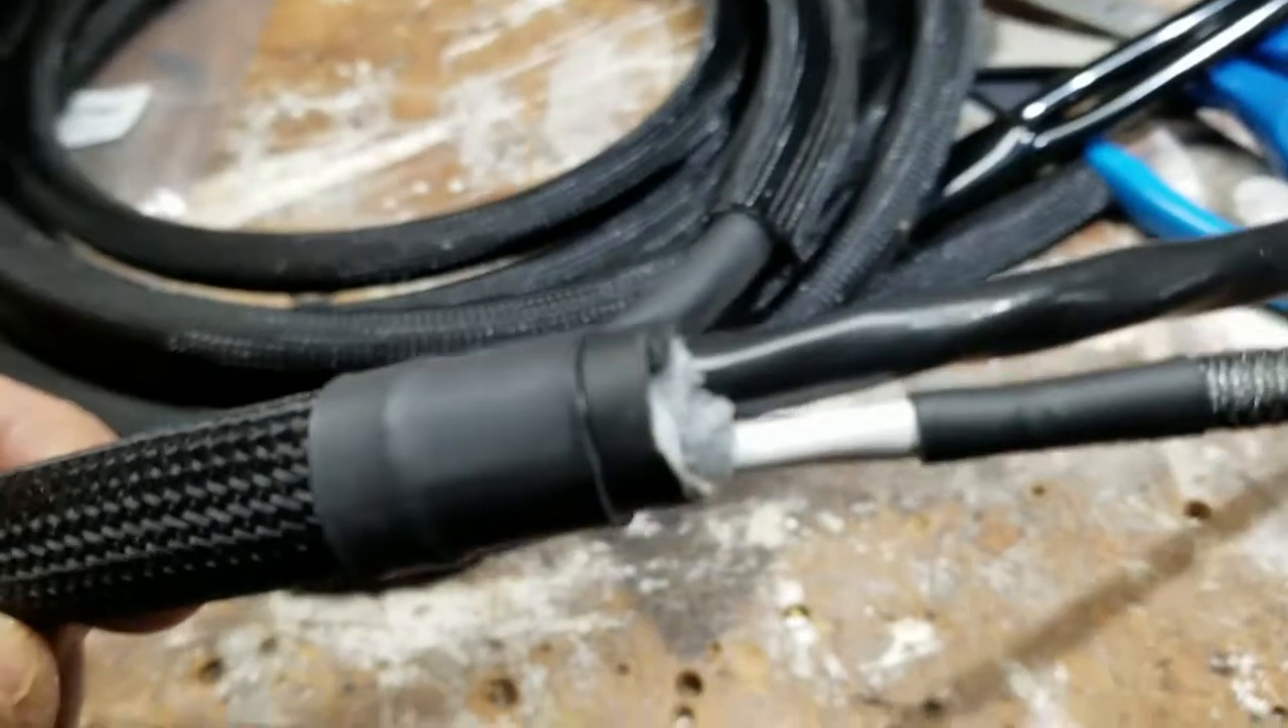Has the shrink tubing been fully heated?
Yes.